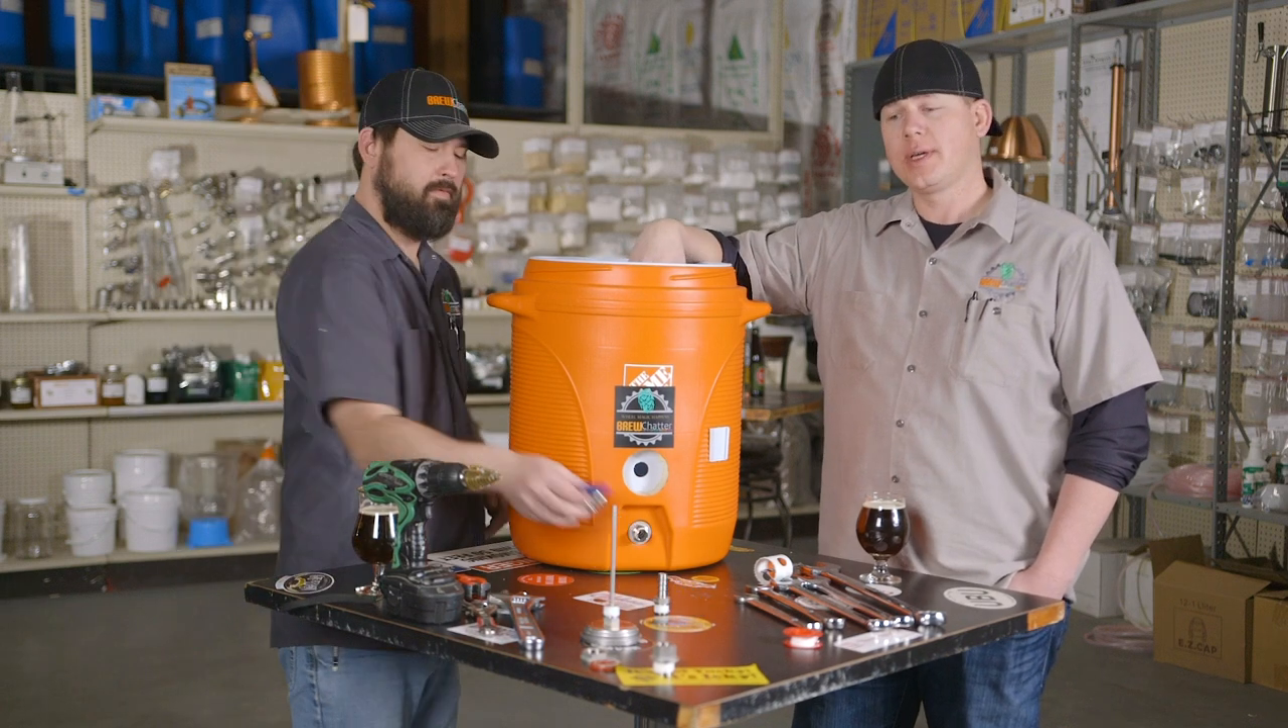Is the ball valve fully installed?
No.